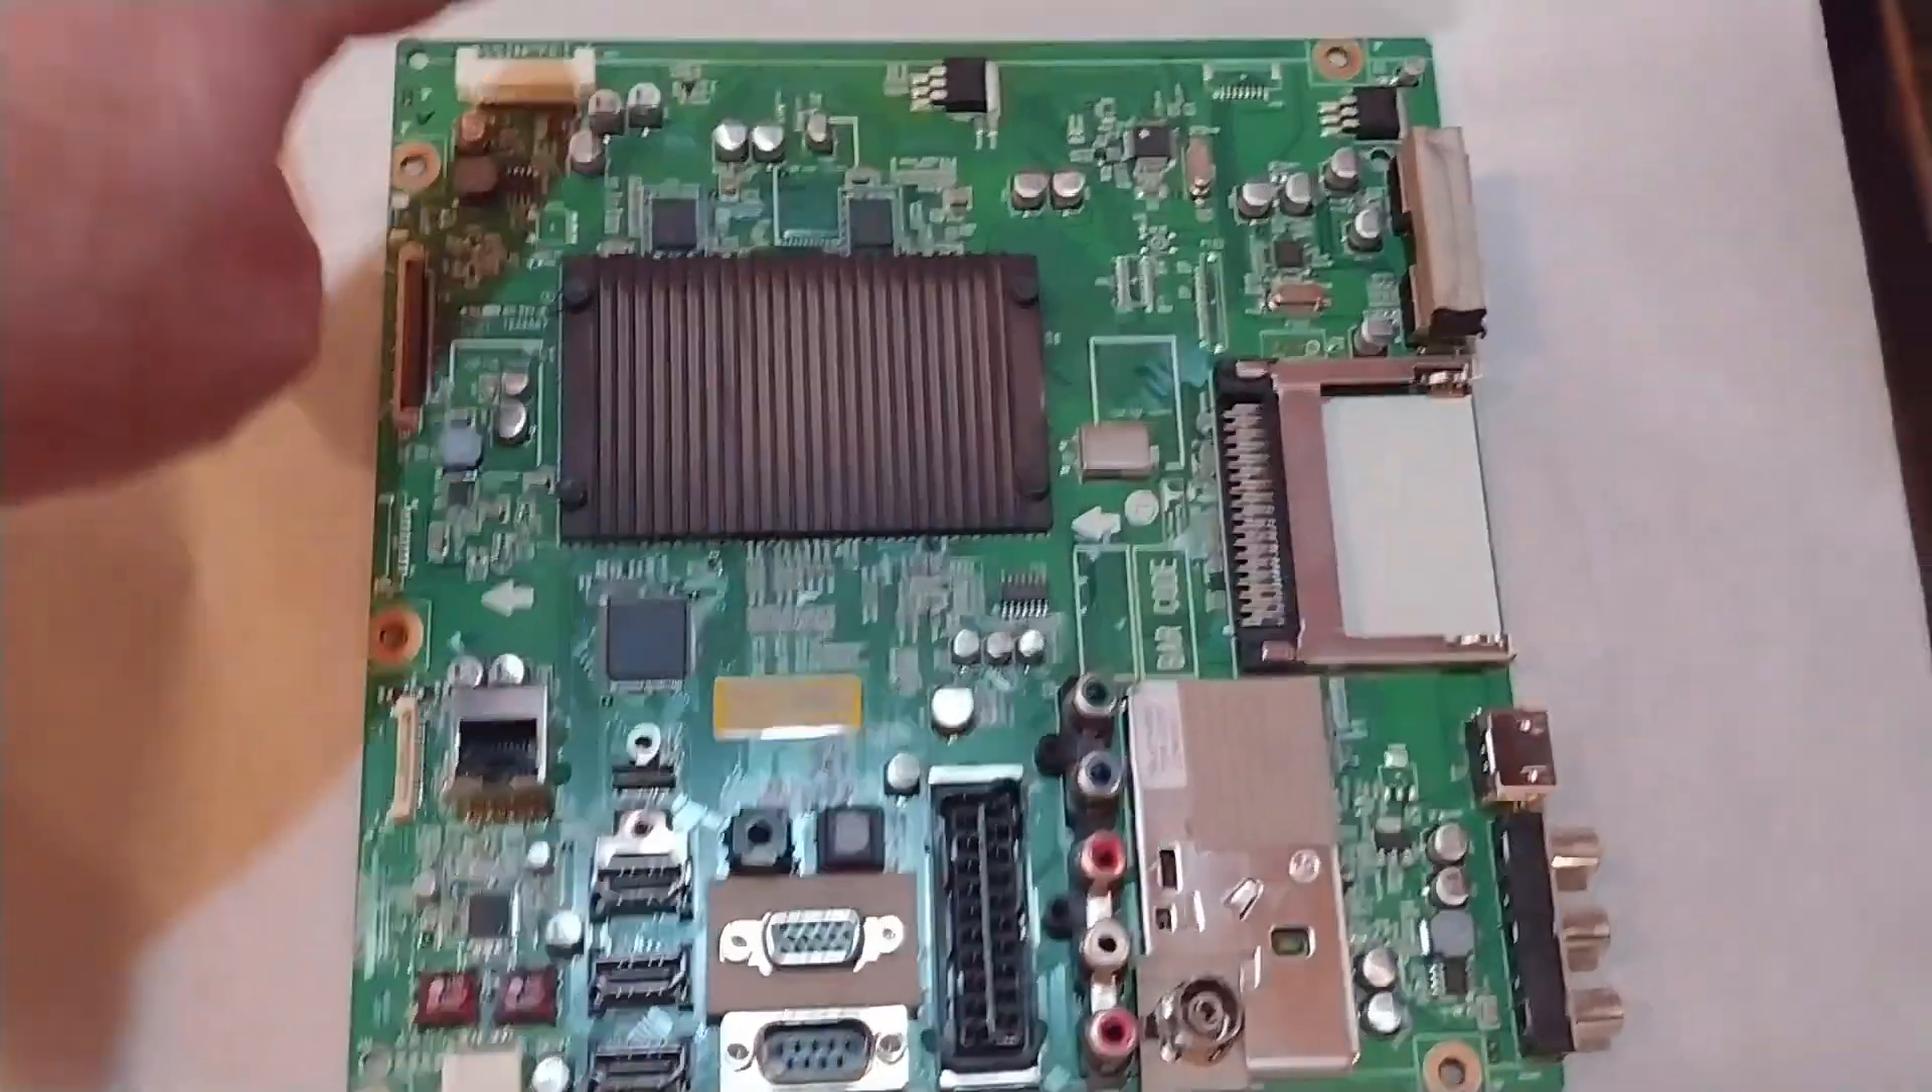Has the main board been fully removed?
Yes.